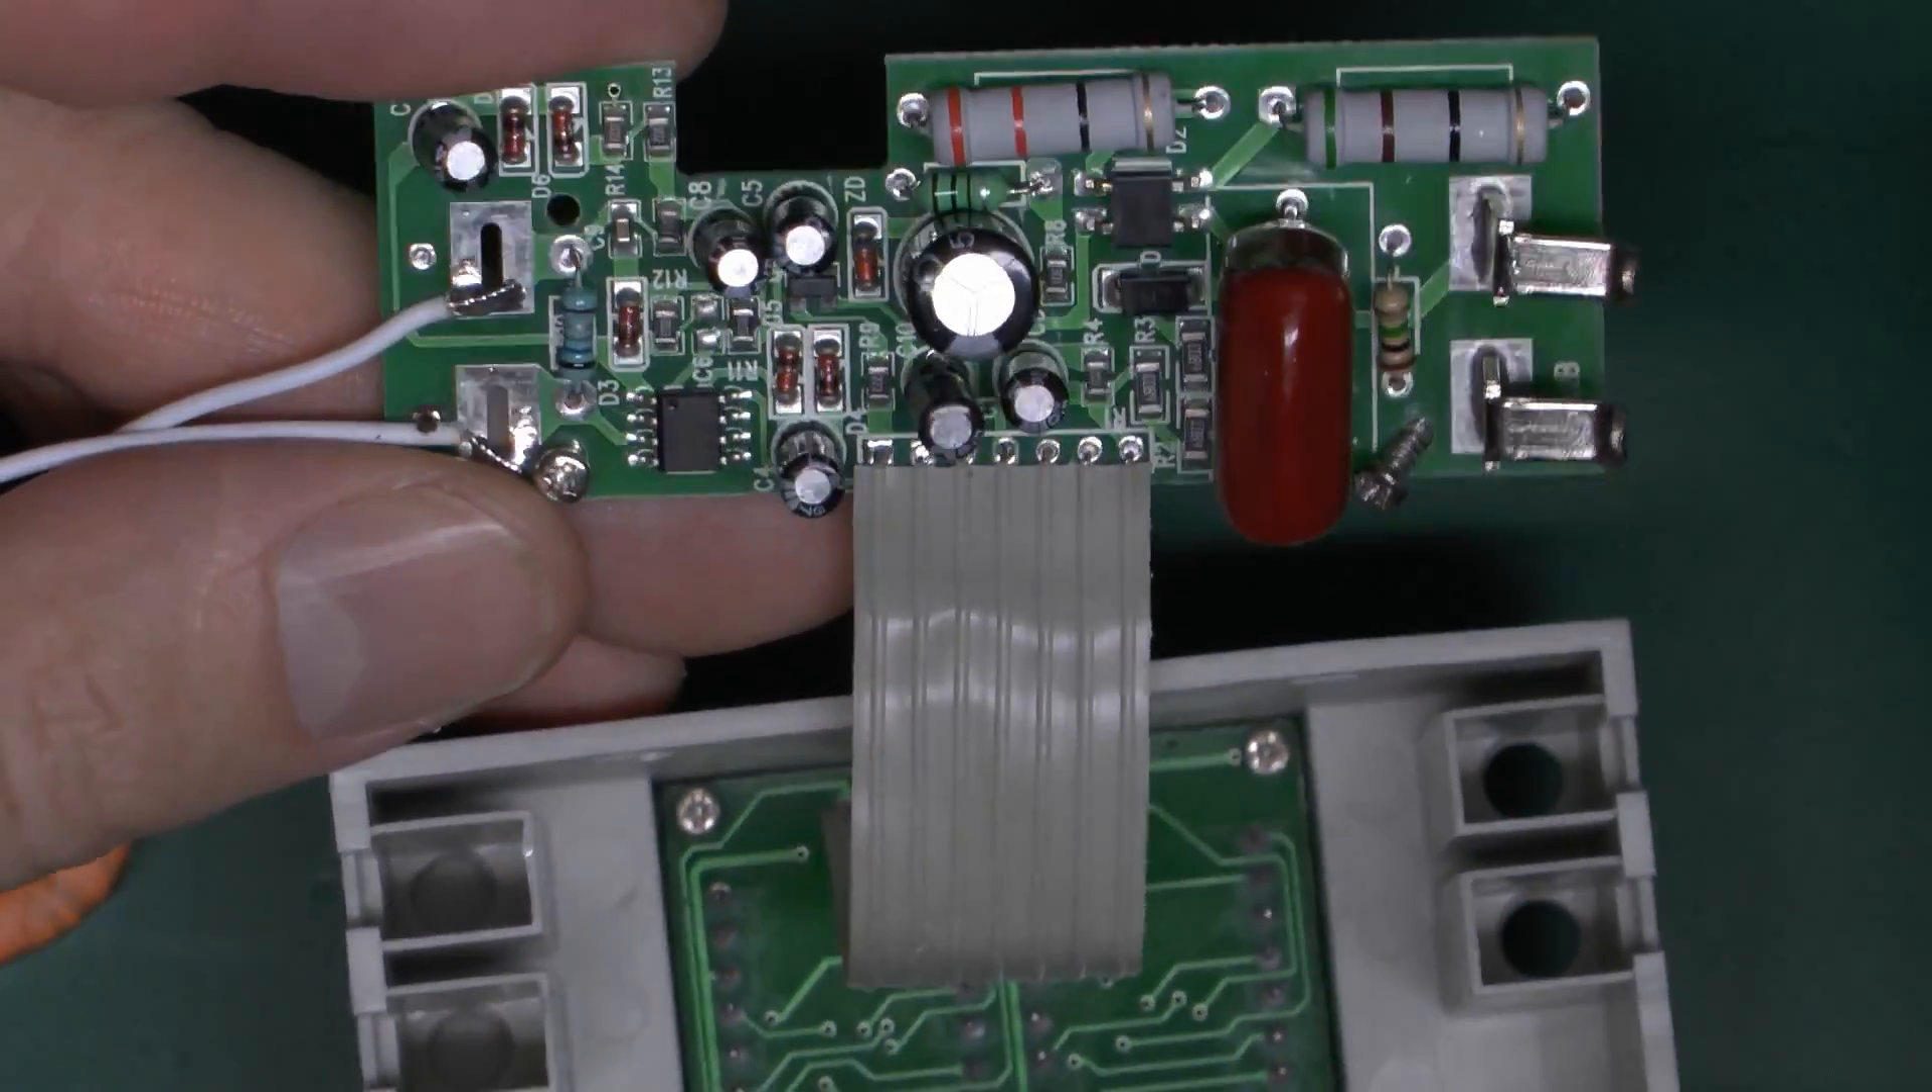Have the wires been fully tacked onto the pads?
Yes.